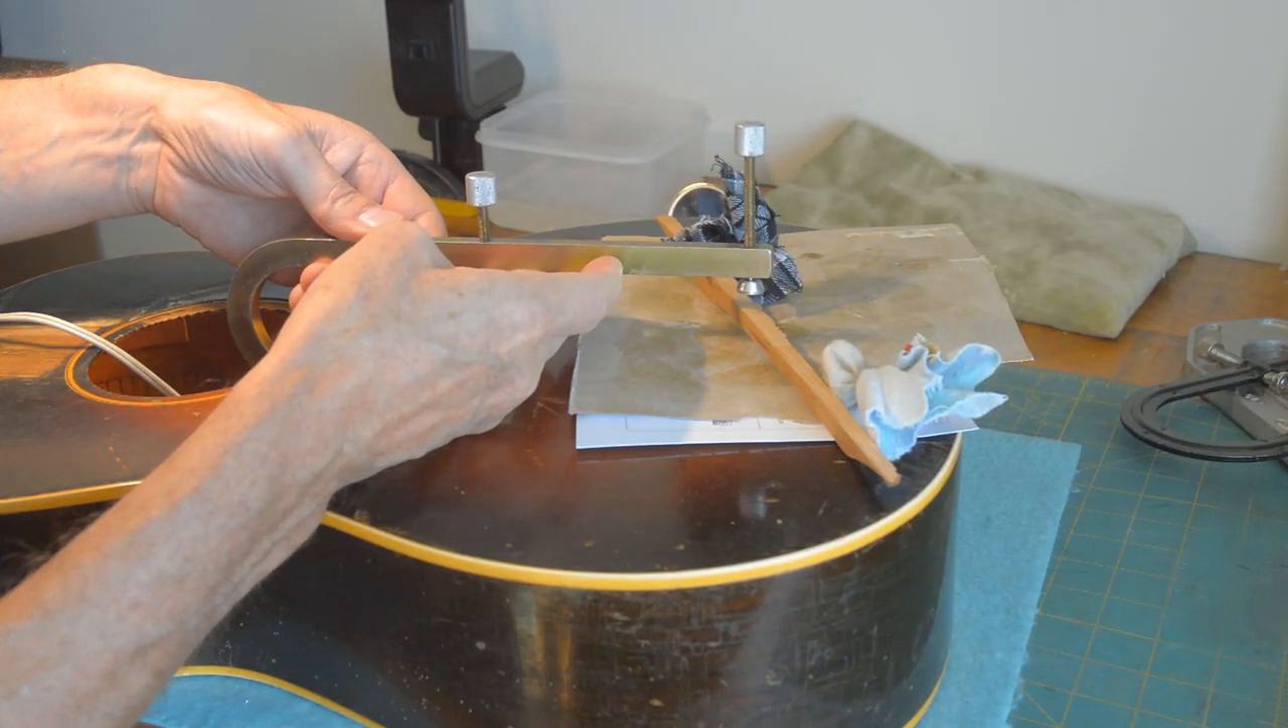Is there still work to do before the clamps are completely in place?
Yes.